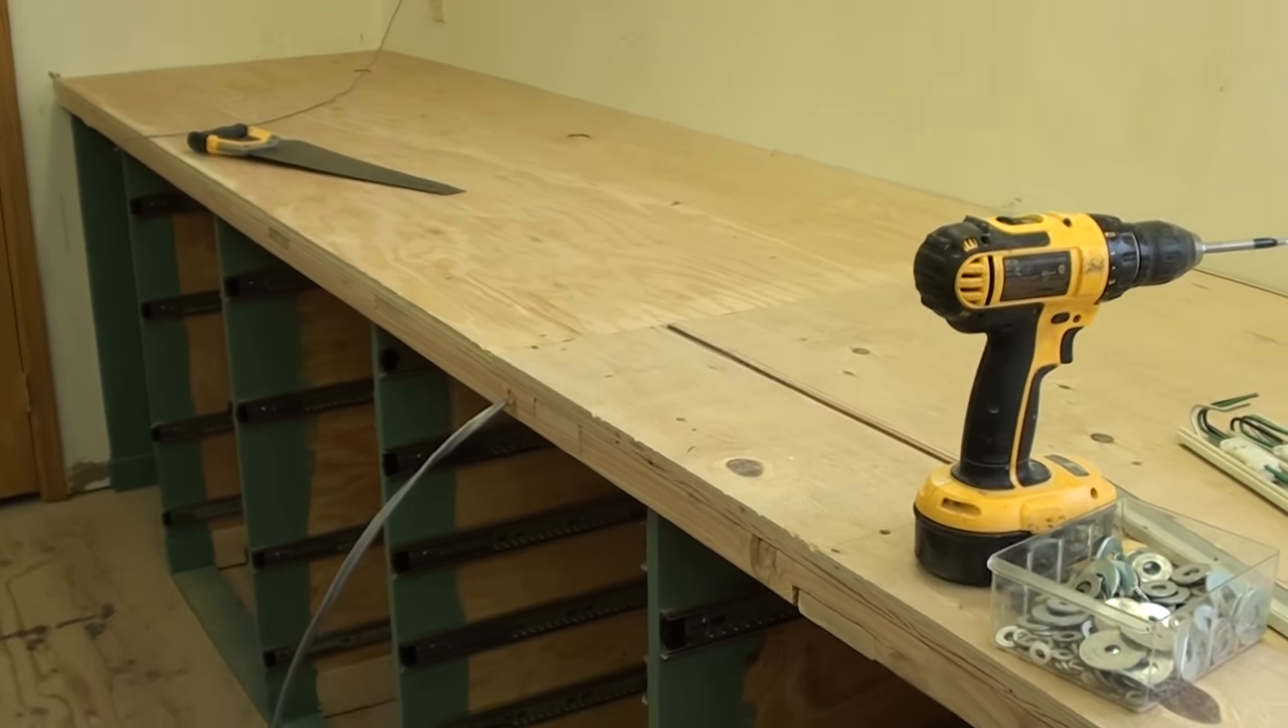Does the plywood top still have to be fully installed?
No.